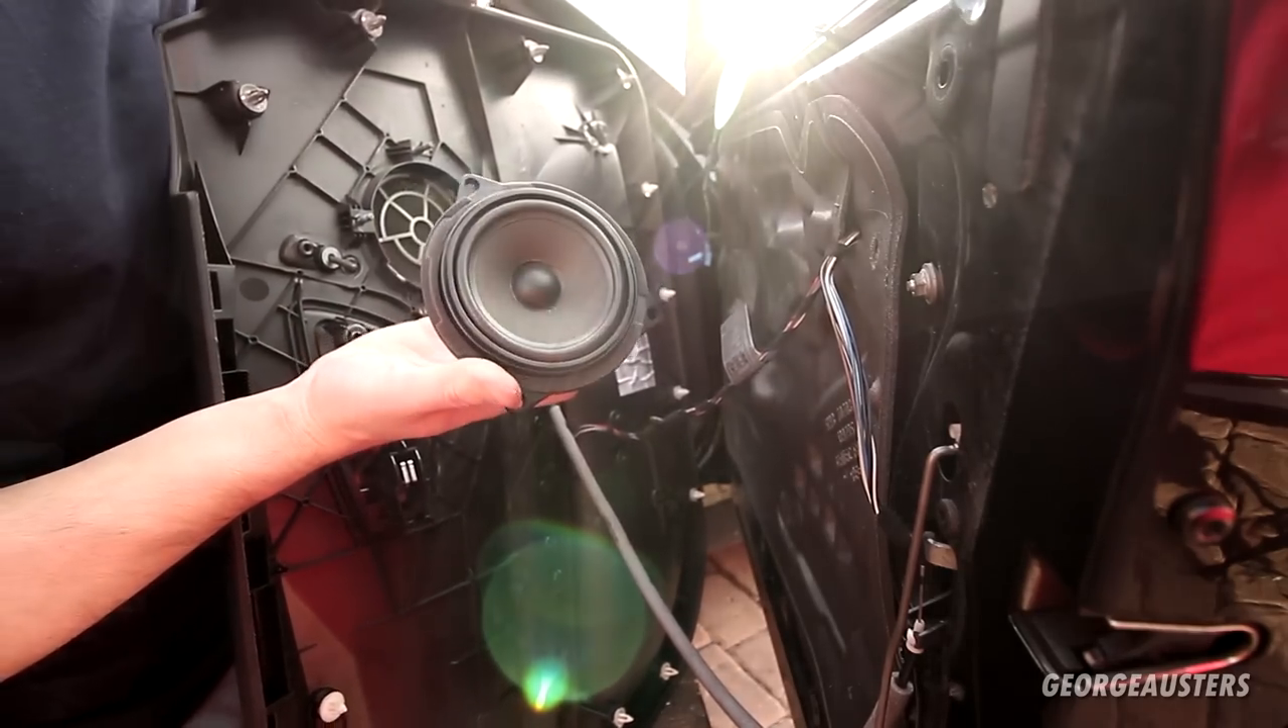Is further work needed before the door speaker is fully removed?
No.